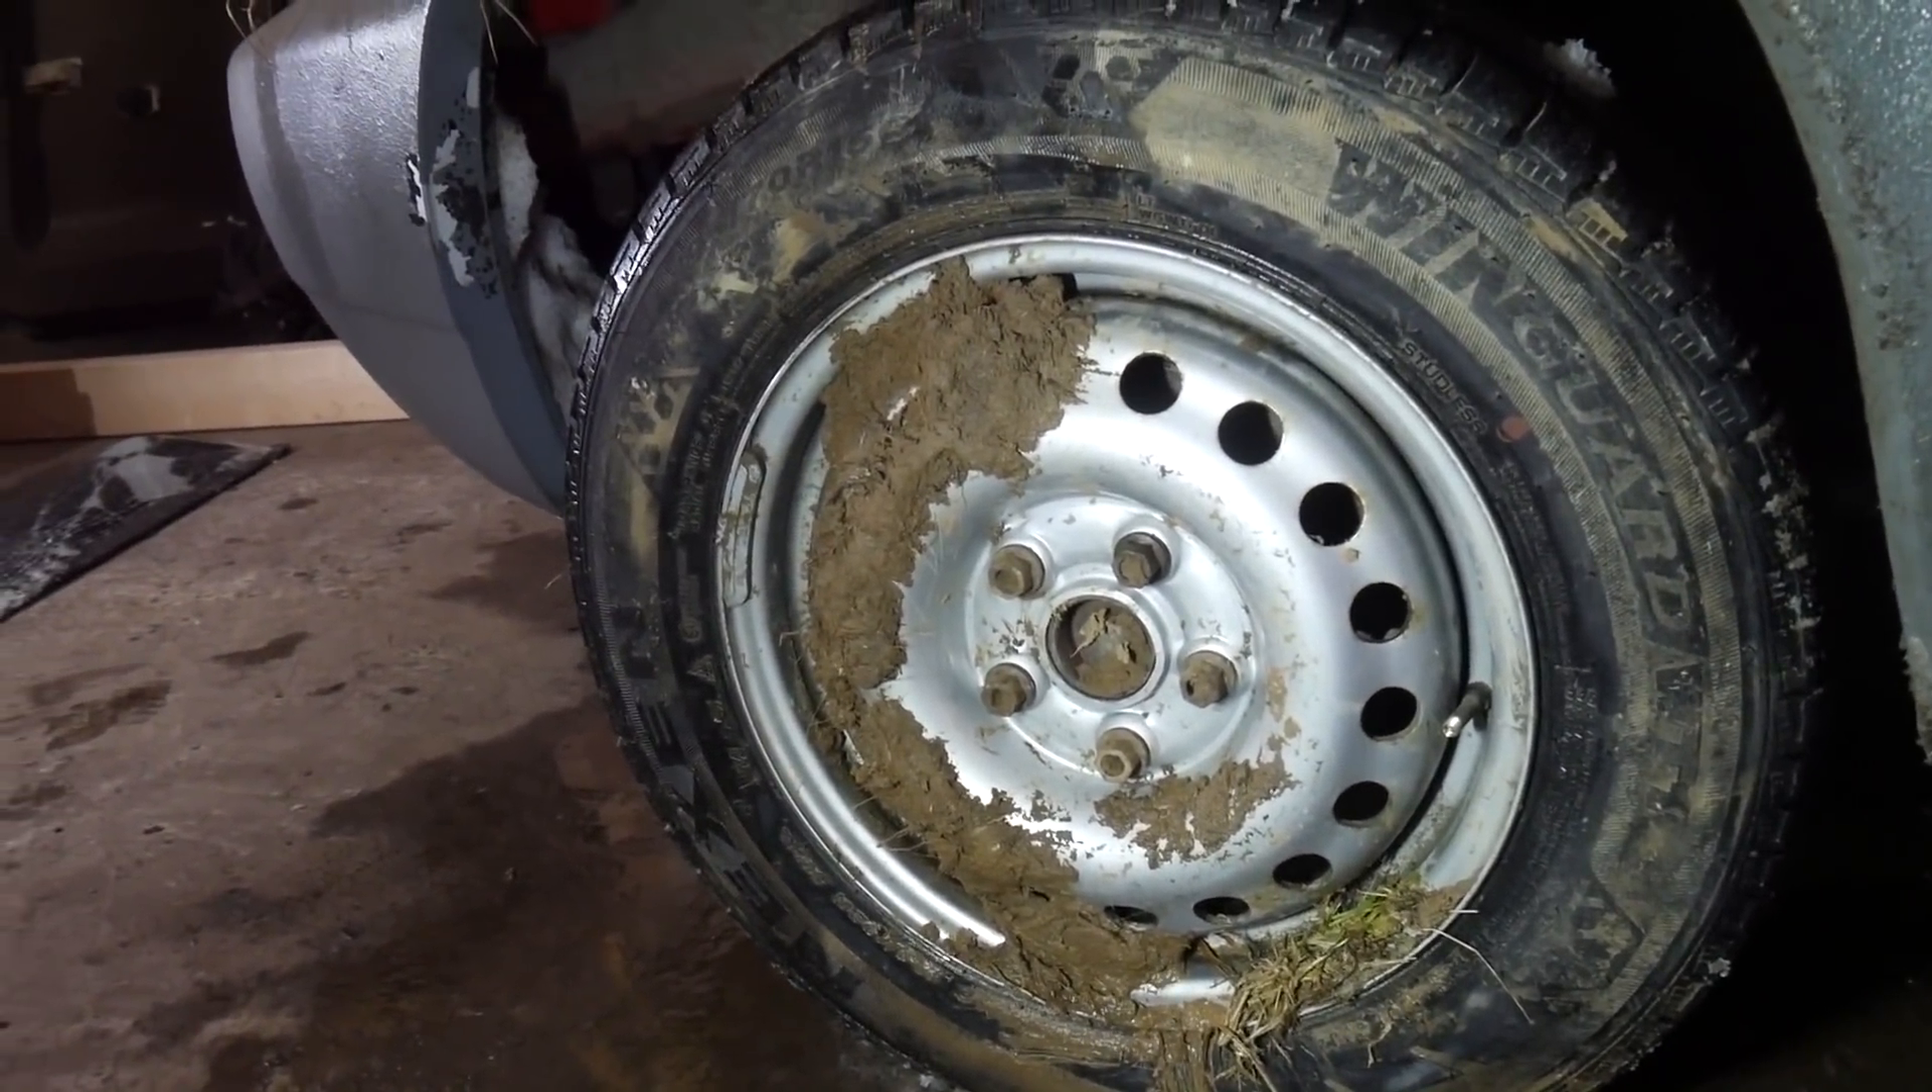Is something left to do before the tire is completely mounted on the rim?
No.